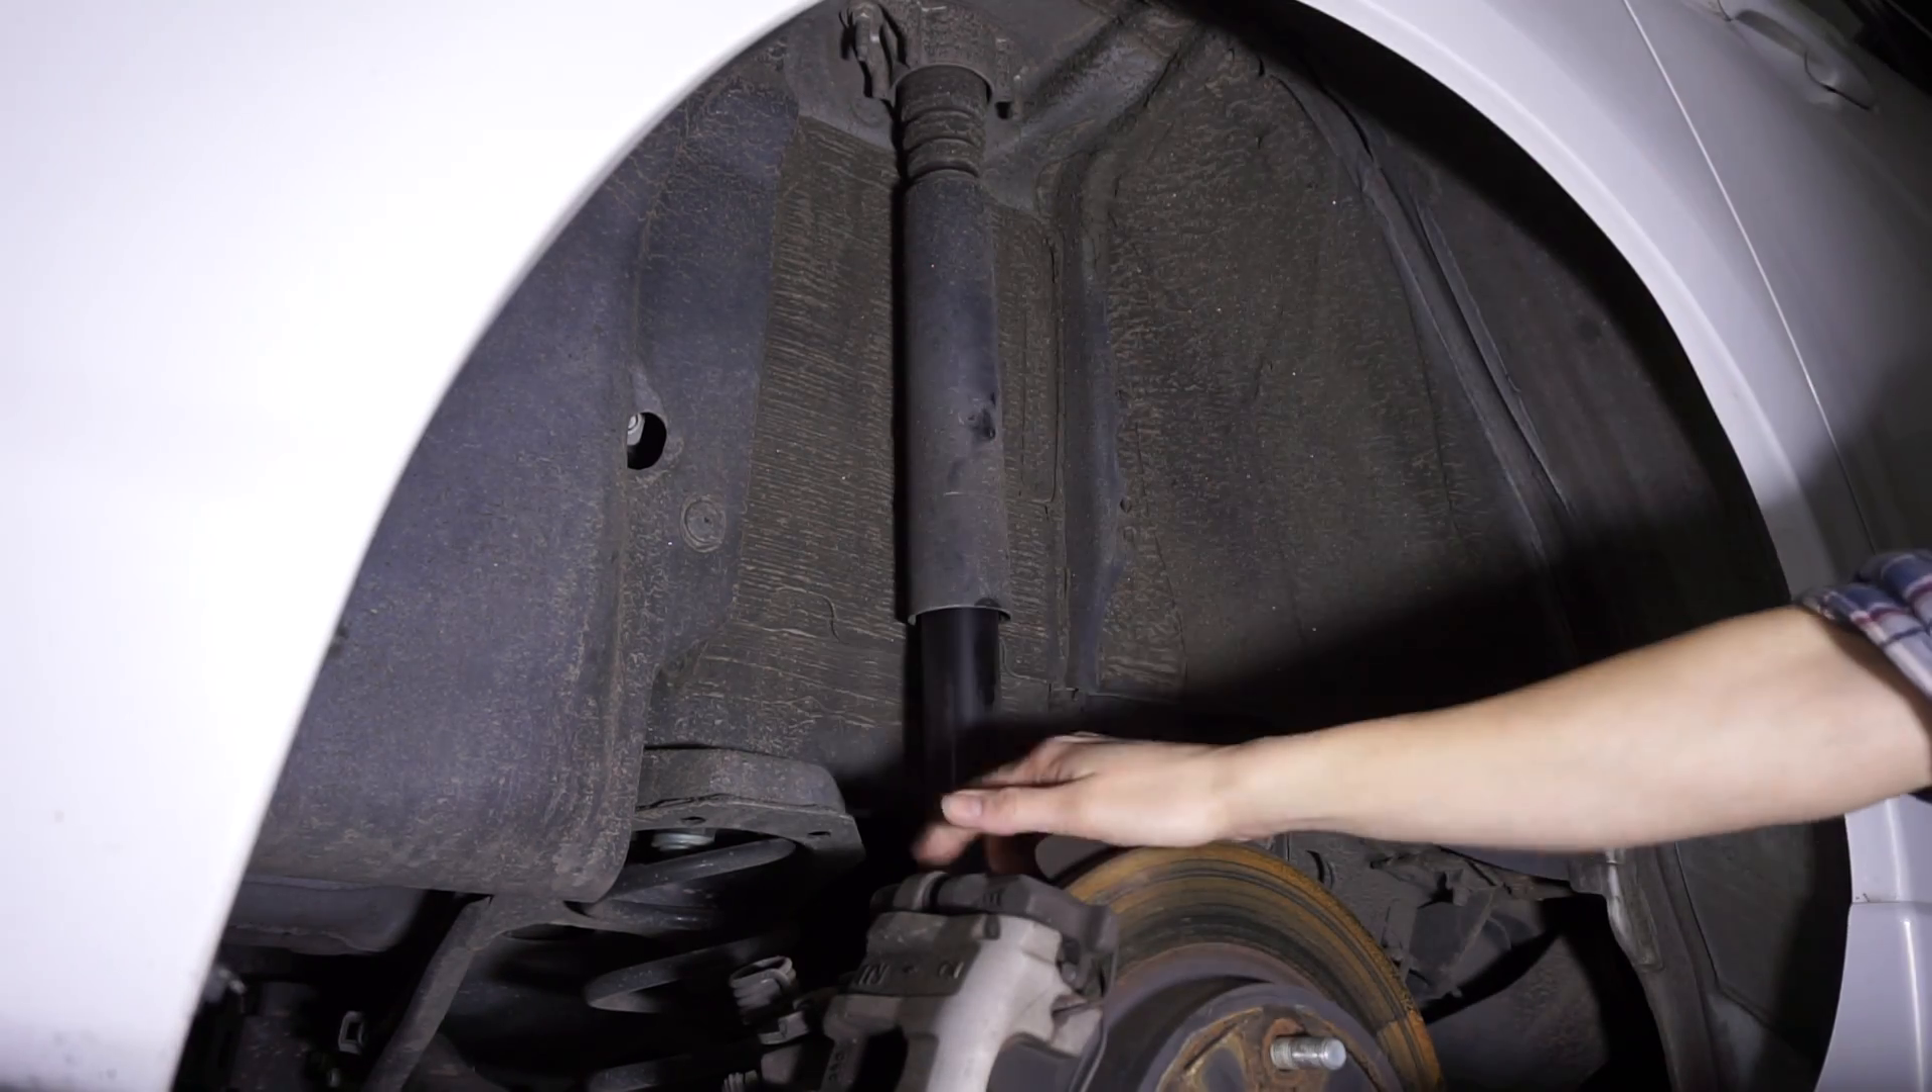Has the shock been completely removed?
No.